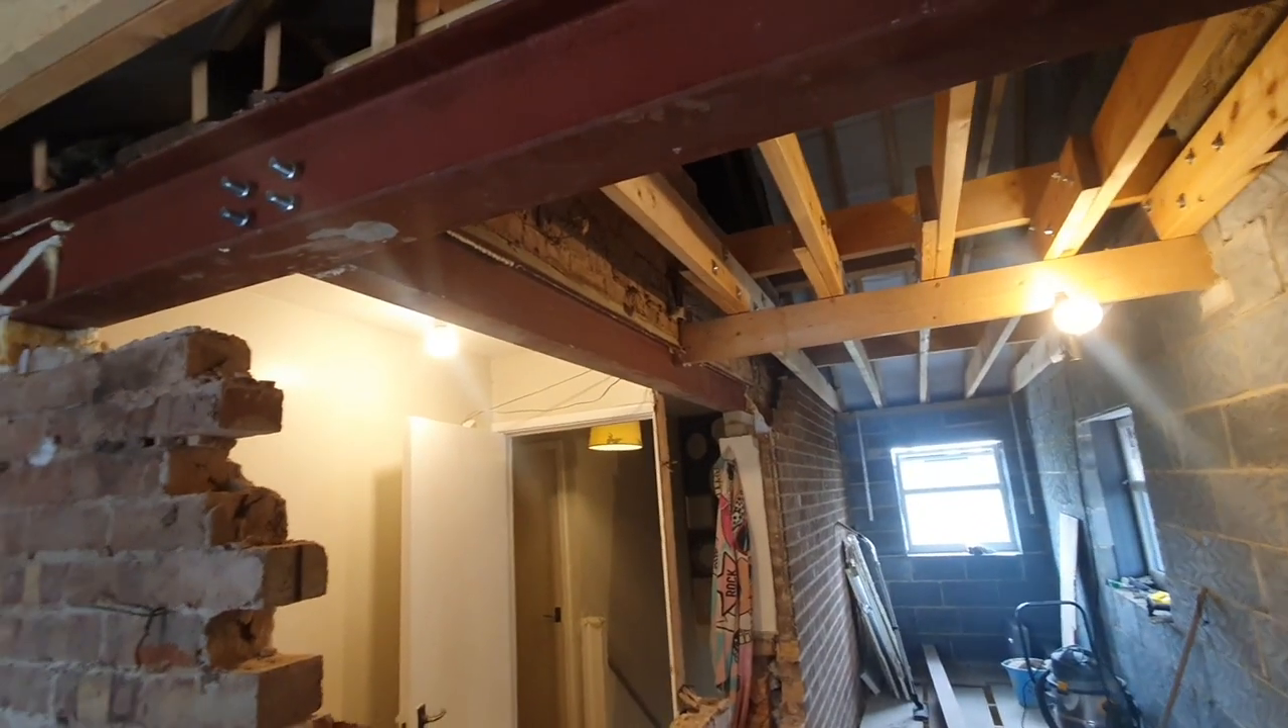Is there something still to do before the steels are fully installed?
No.